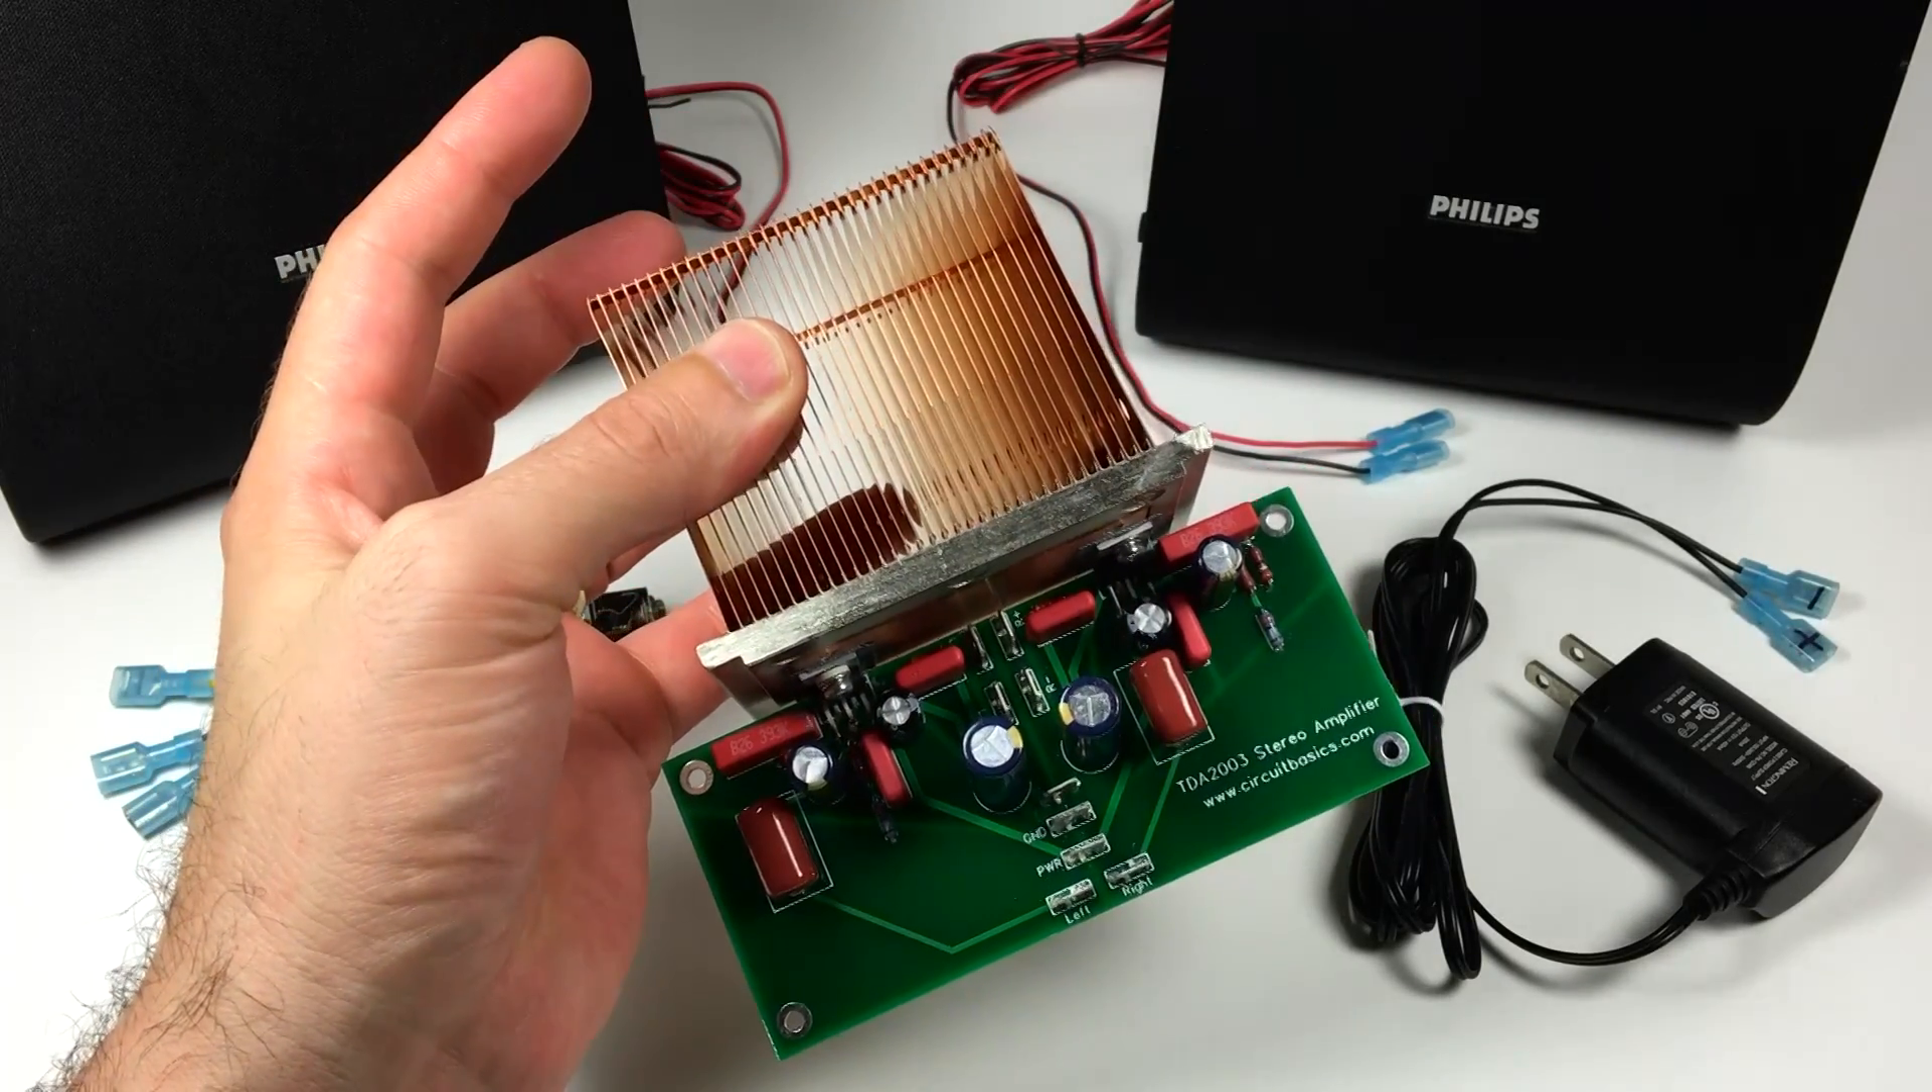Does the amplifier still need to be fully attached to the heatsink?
No.